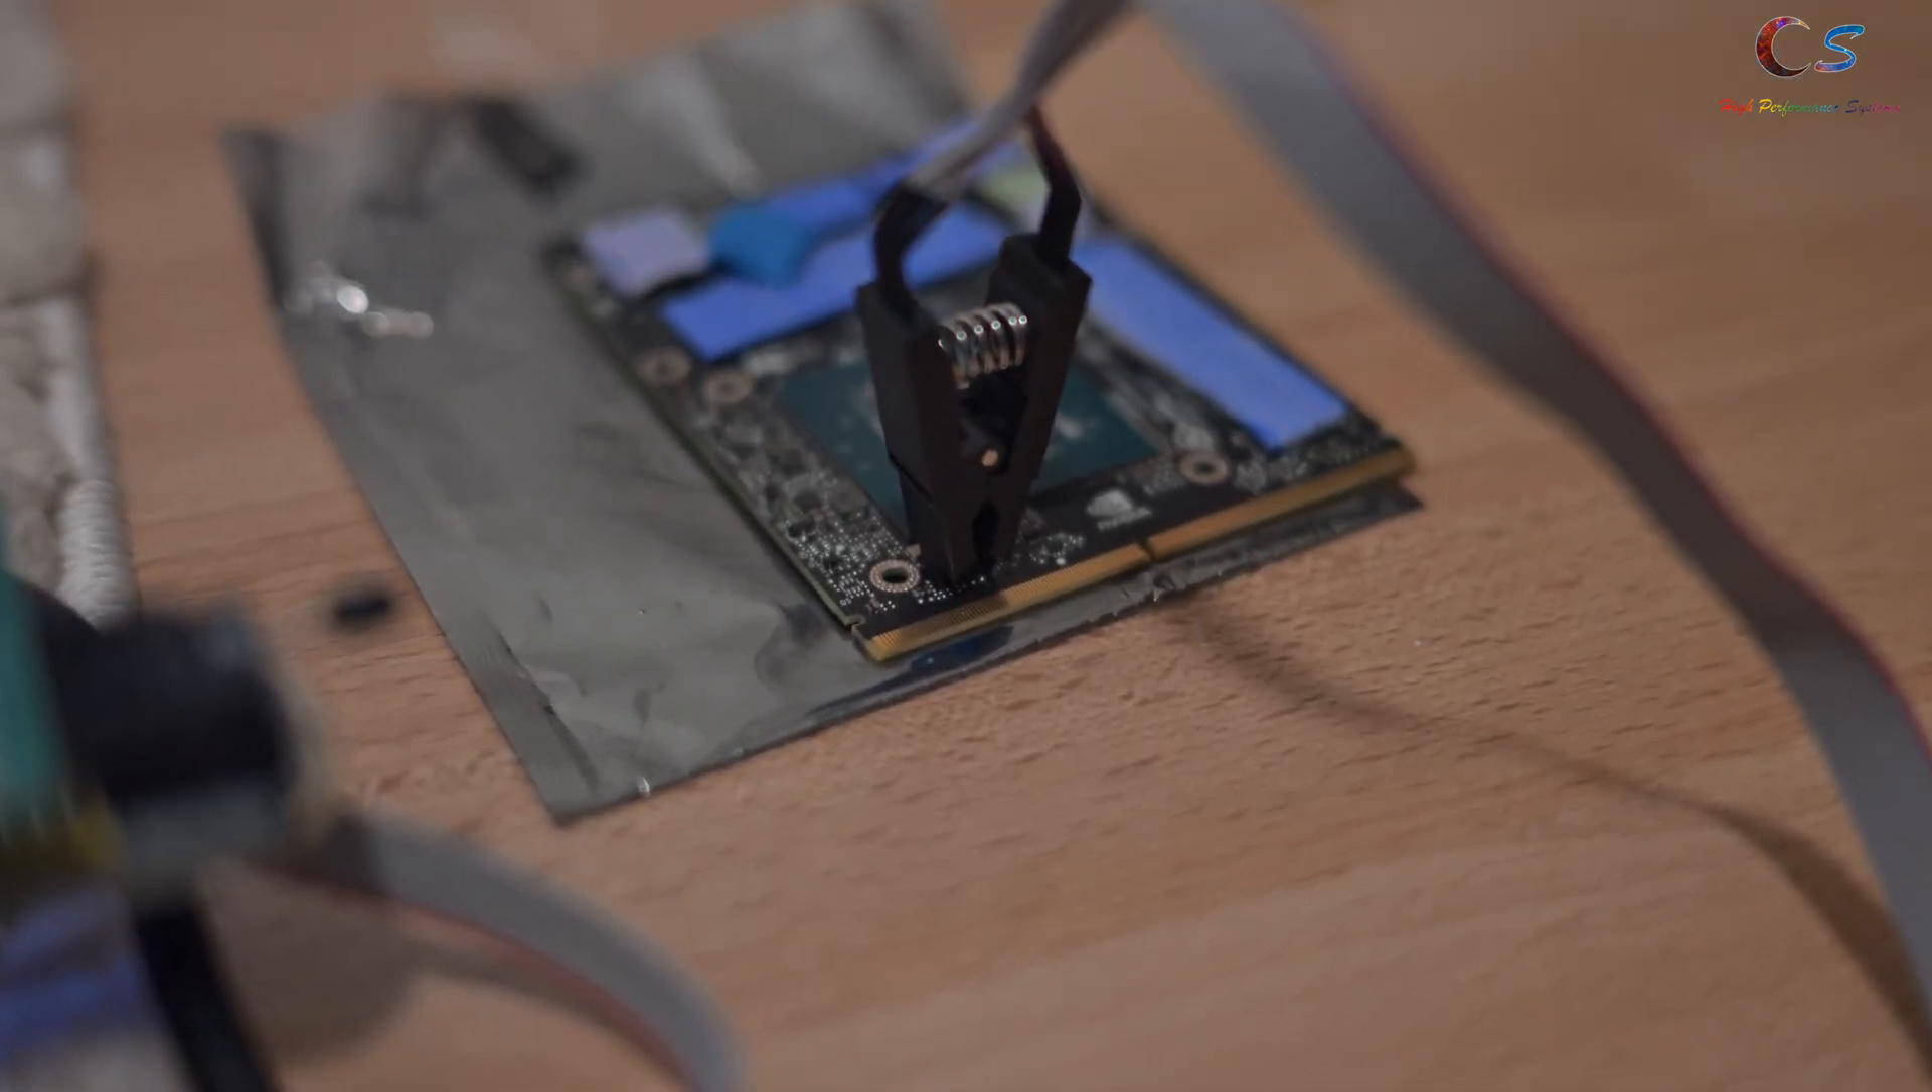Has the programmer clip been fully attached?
Yes.